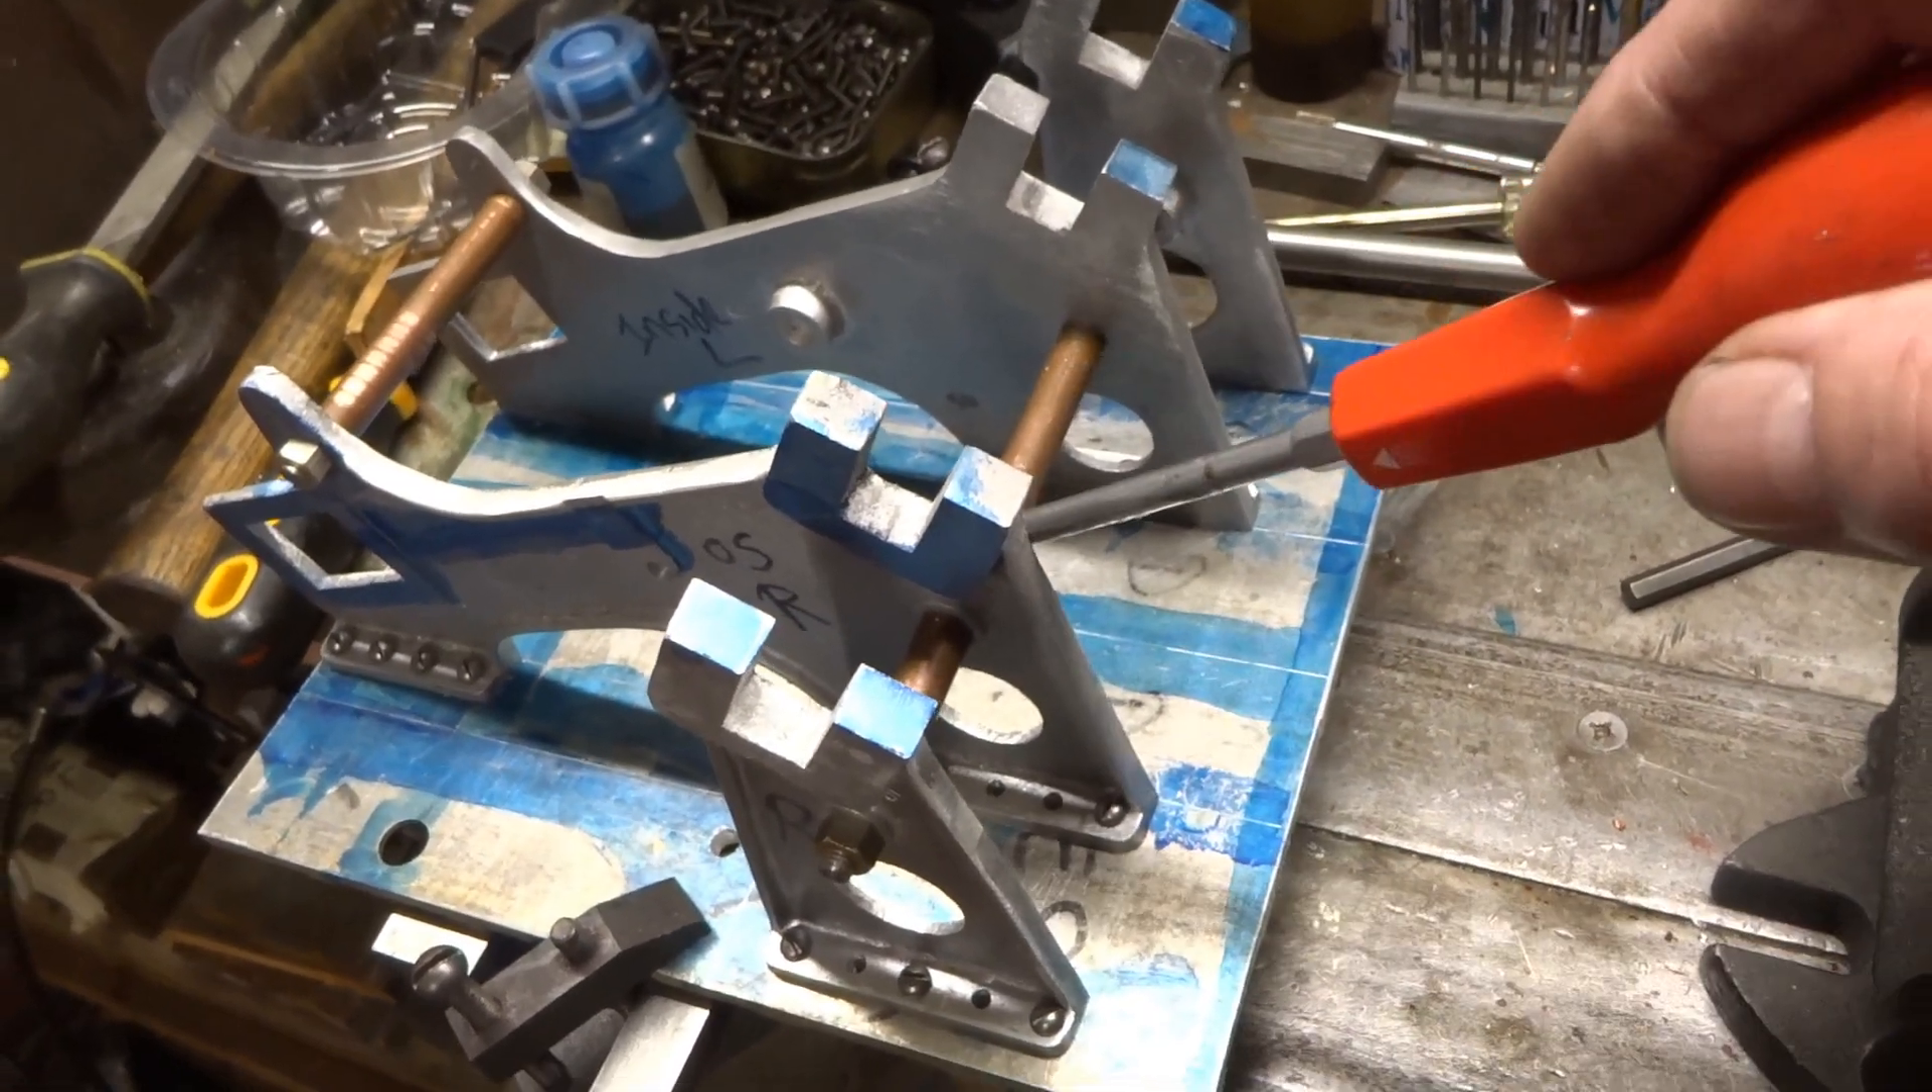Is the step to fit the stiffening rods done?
Yes.